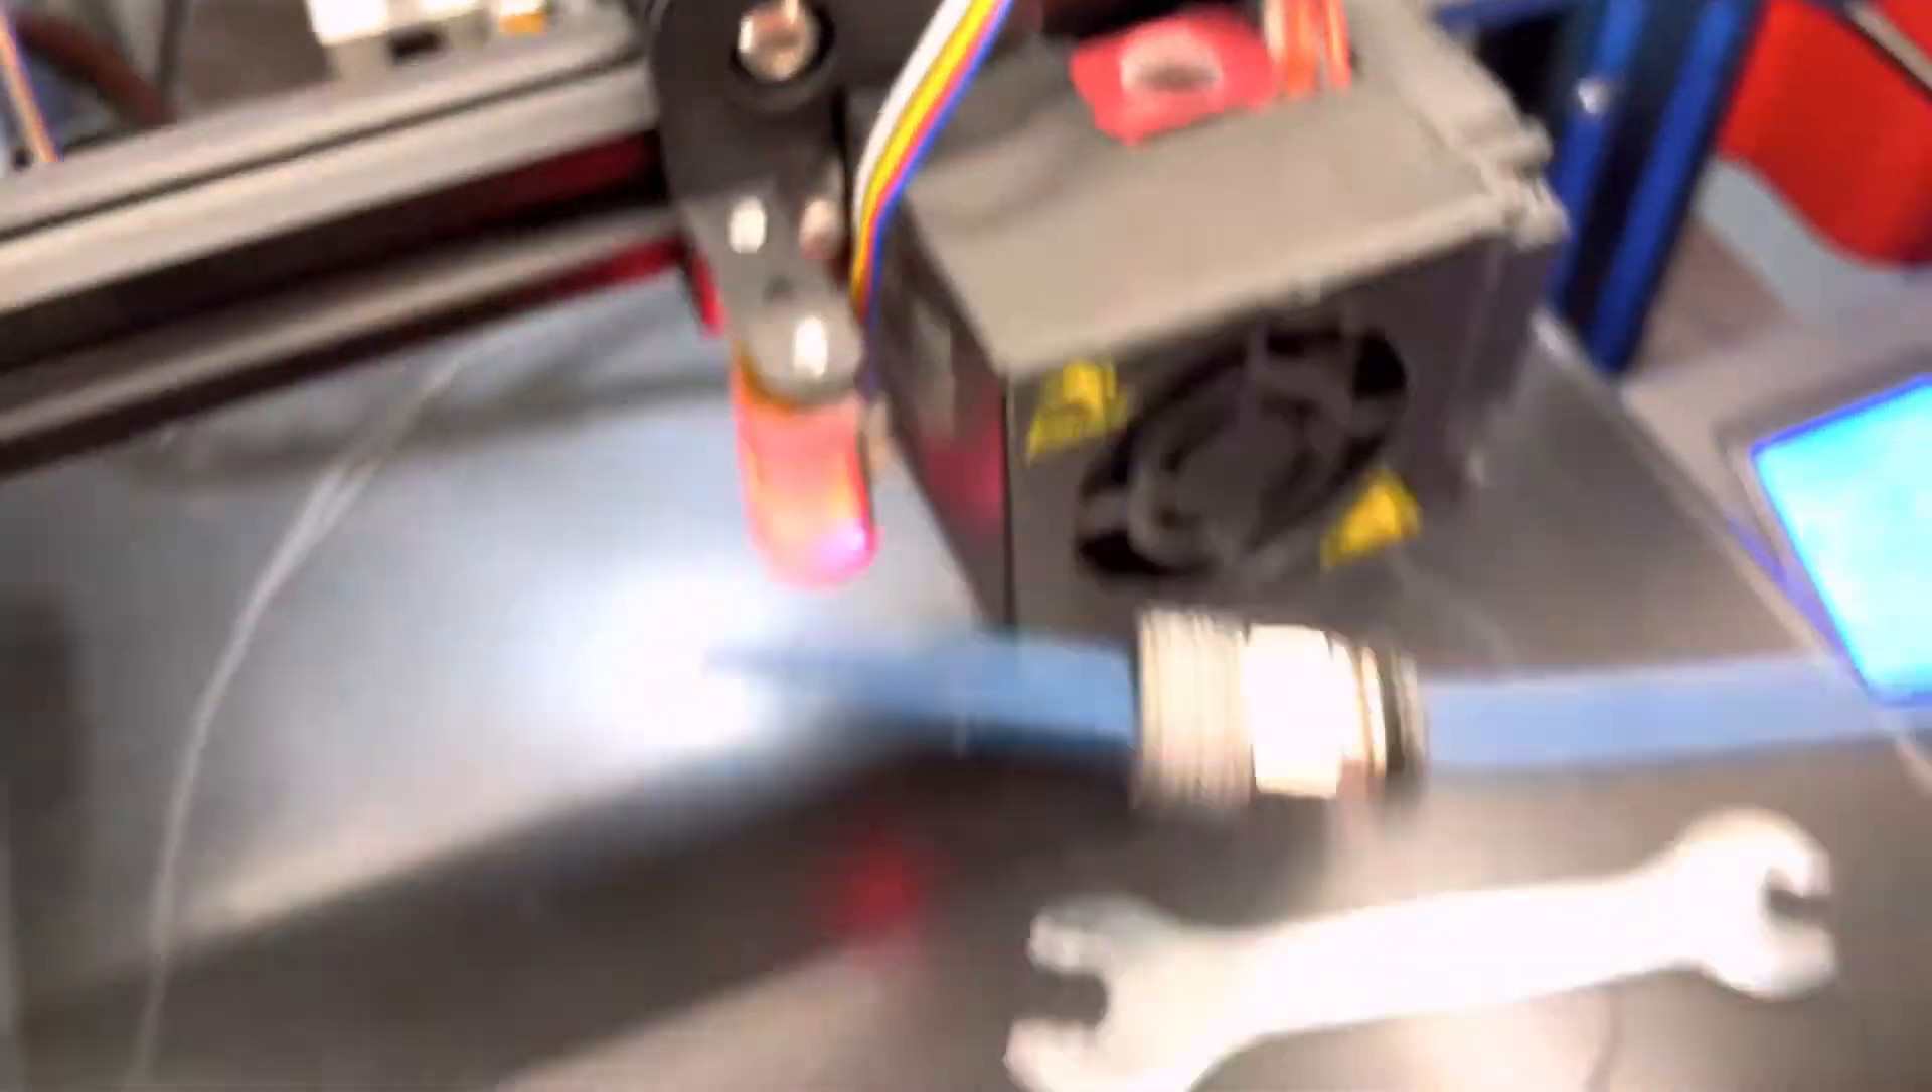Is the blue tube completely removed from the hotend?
Yes.